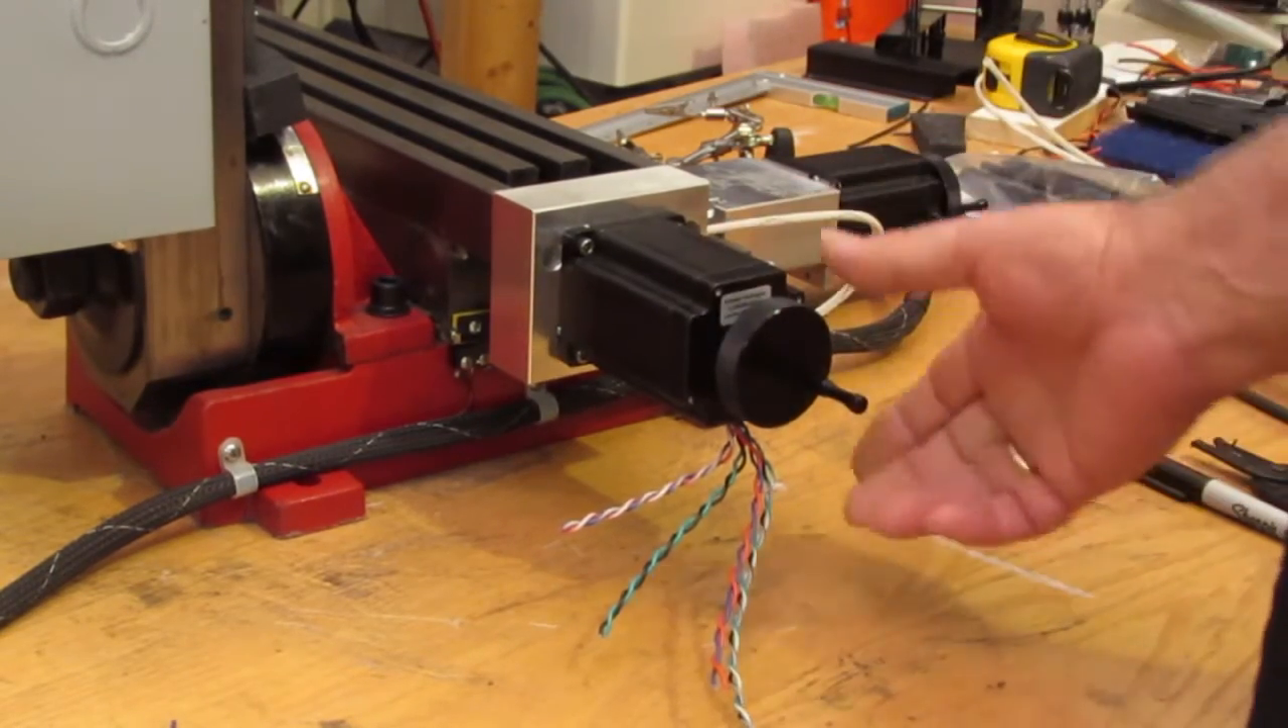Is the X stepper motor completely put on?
Yes.